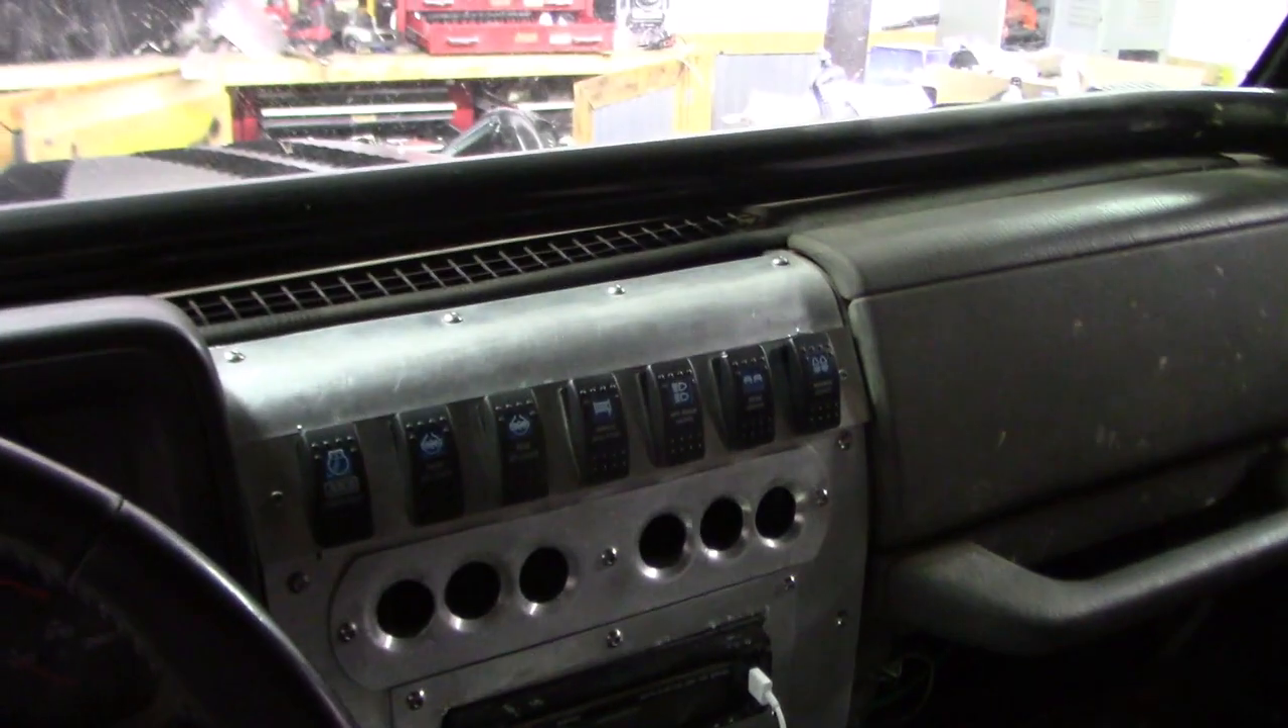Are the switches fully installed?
Yes.